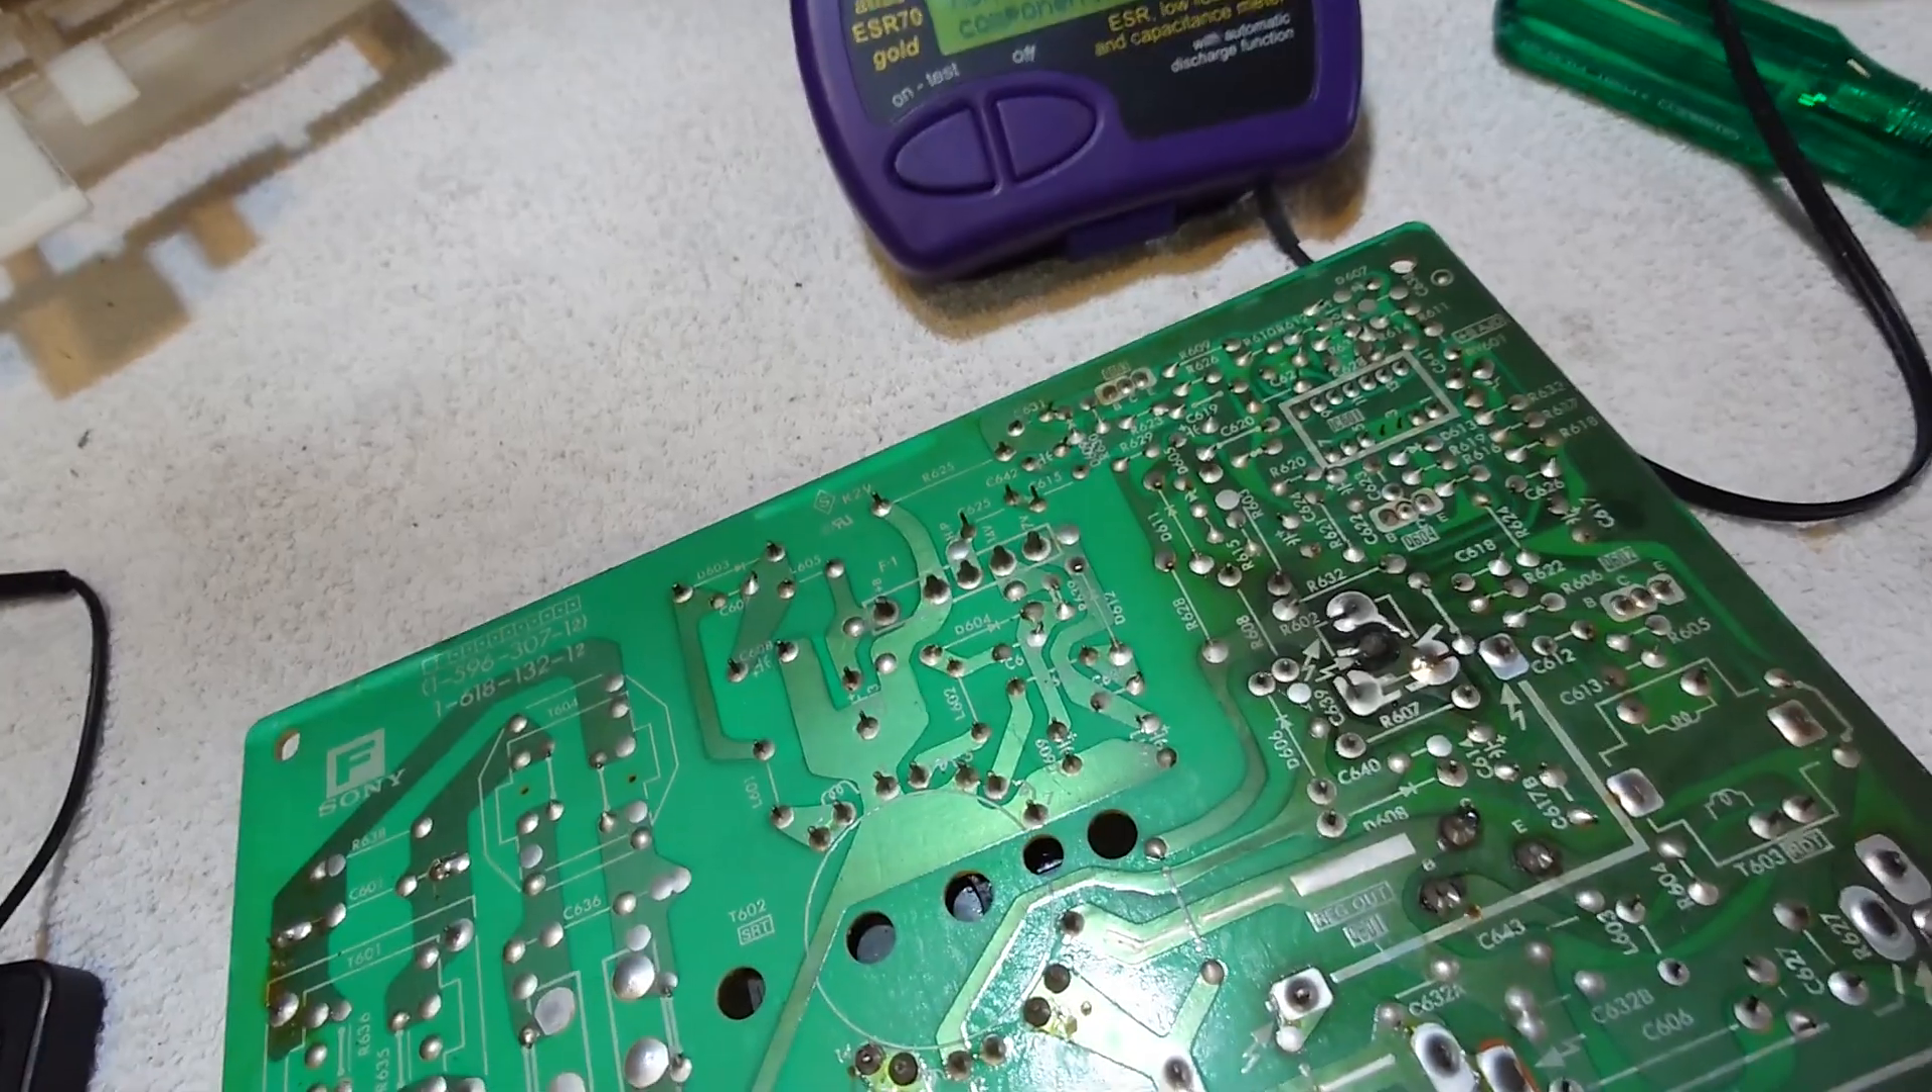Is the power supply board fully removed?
Yes.